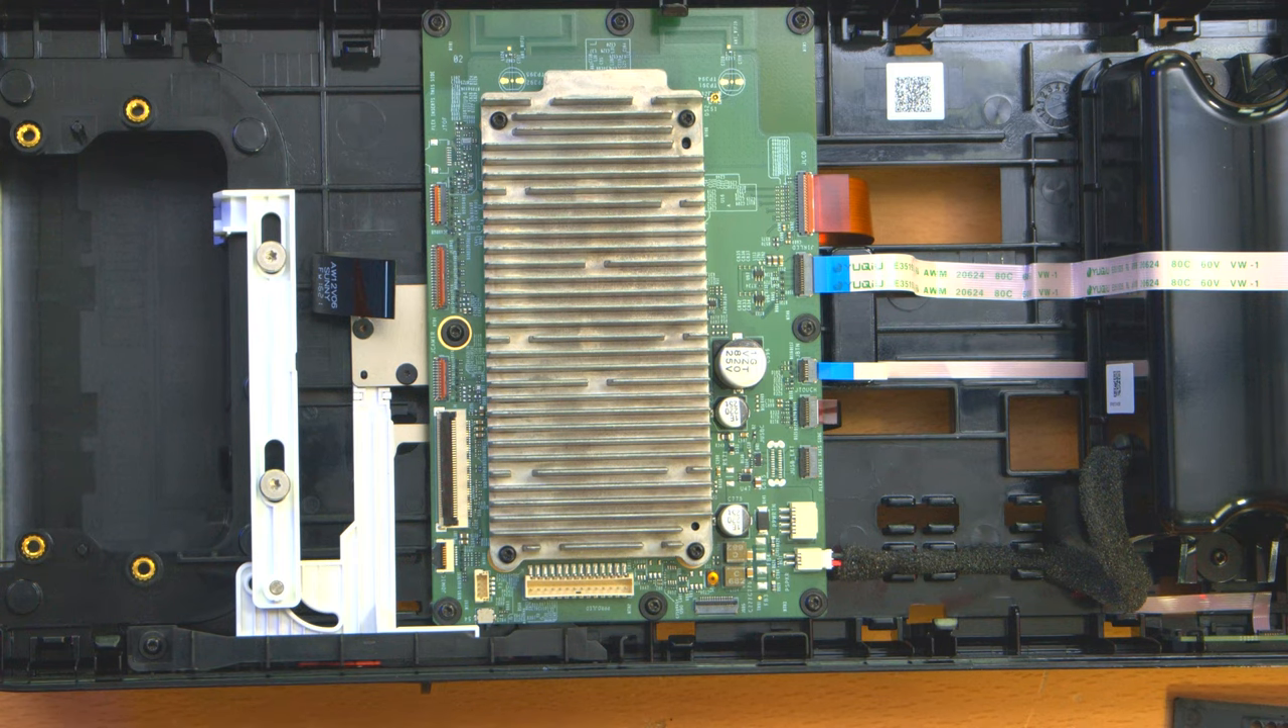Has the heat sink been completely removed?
No.